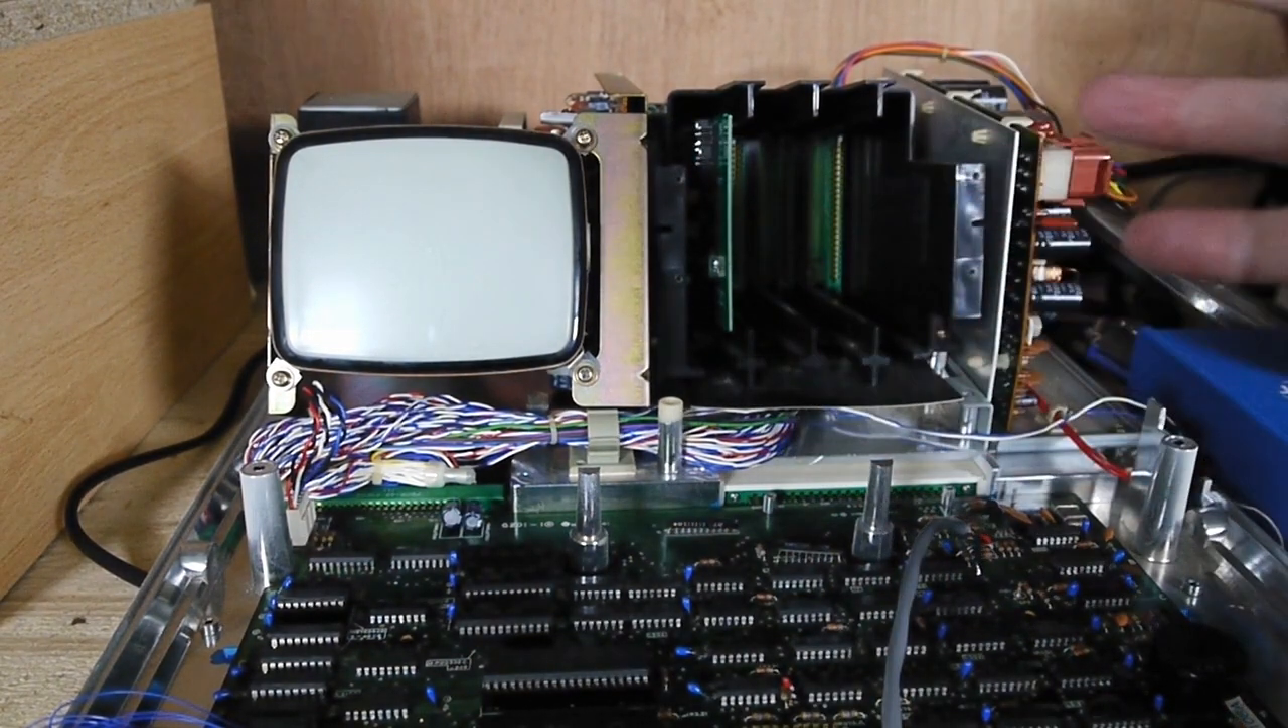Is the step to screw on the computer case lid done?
No.